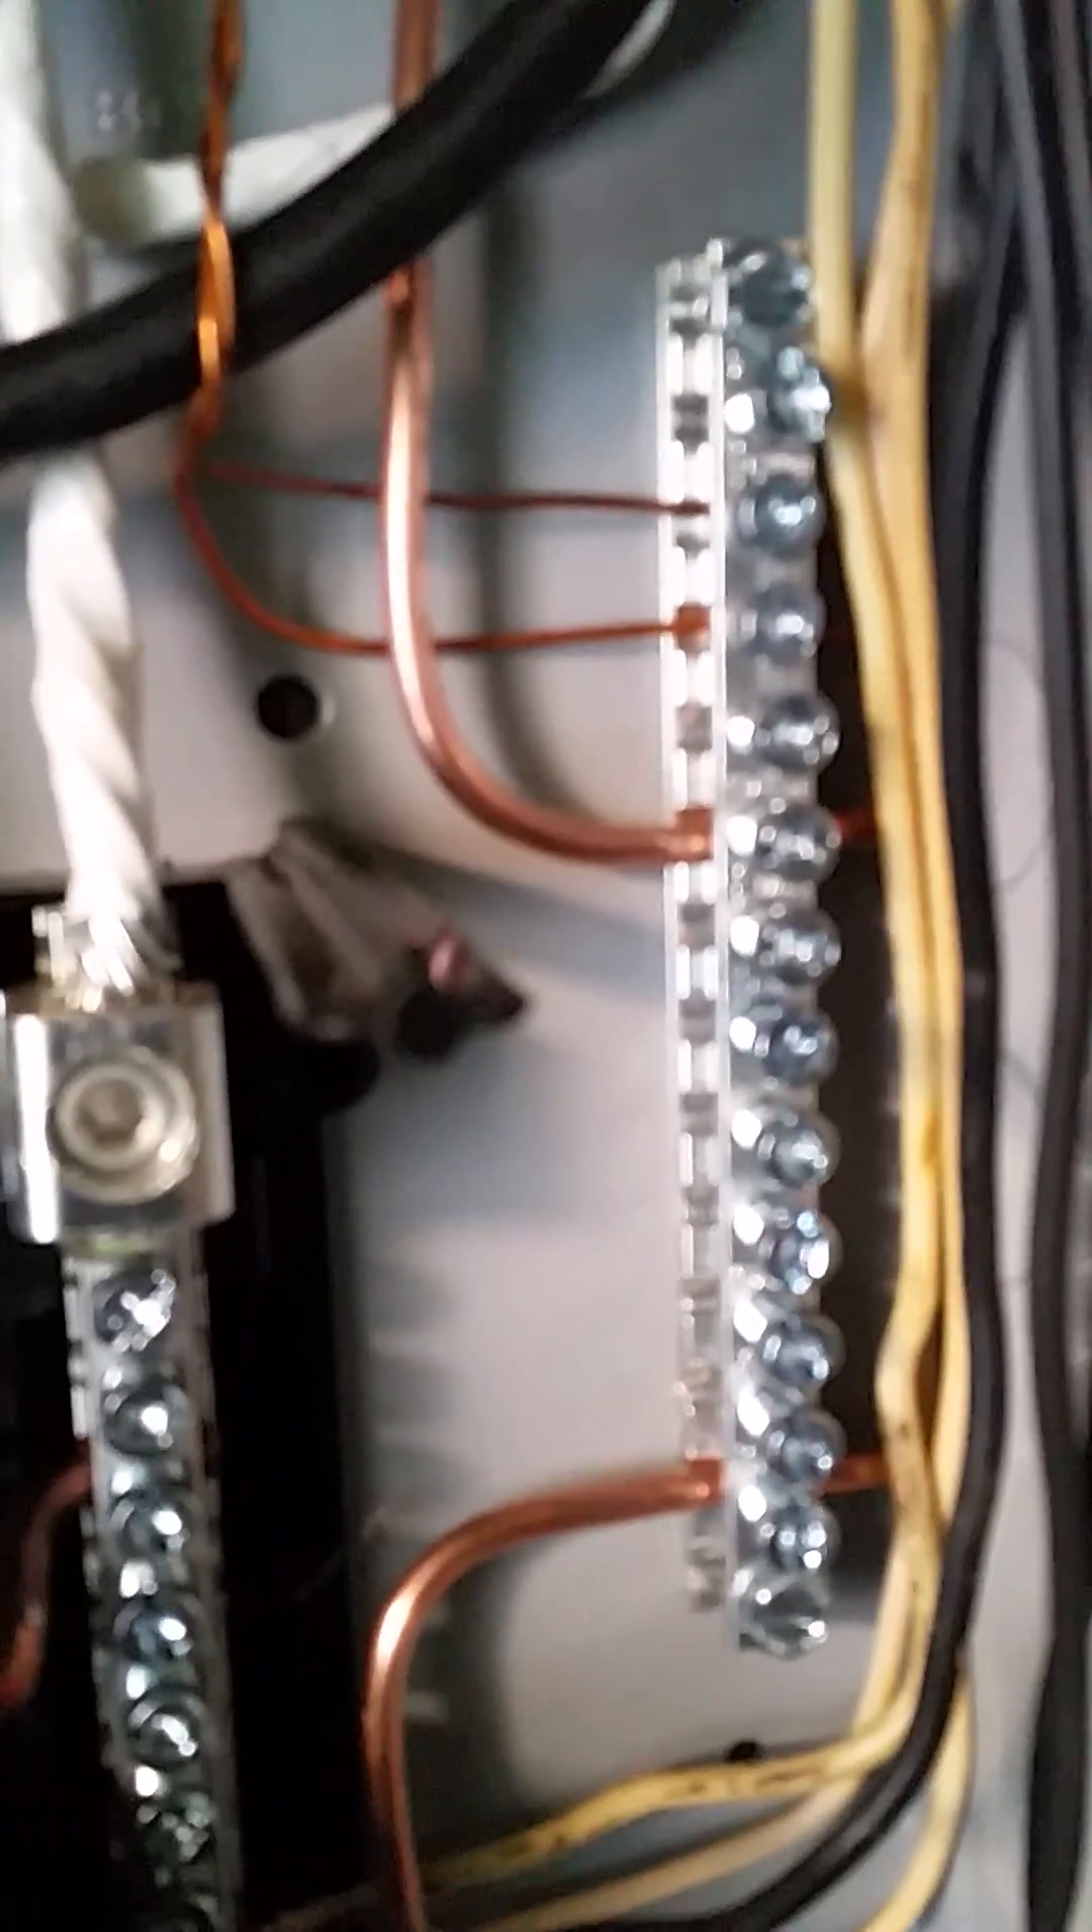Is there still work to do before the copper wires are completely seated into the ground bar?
No.